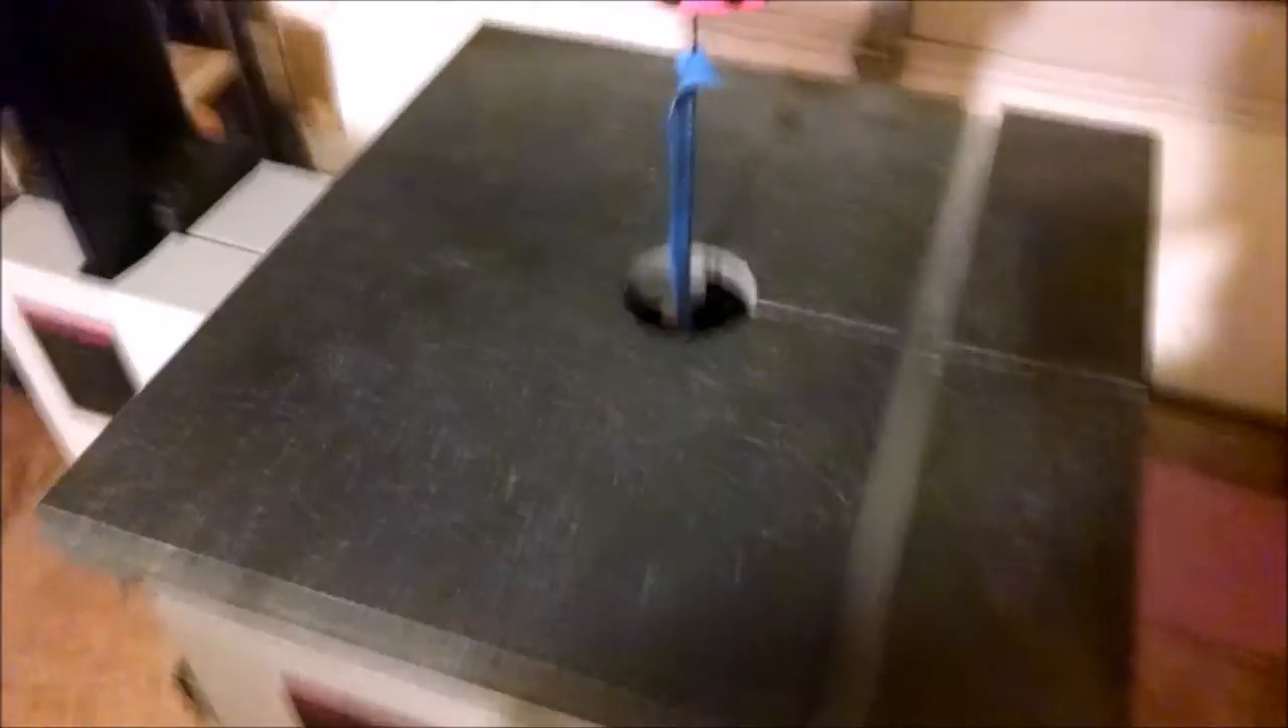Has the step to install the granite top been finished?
Yes.